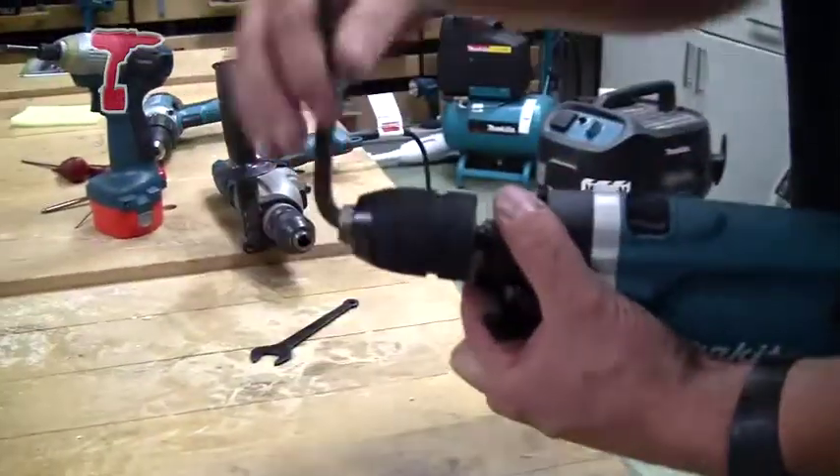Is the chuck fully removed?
No.